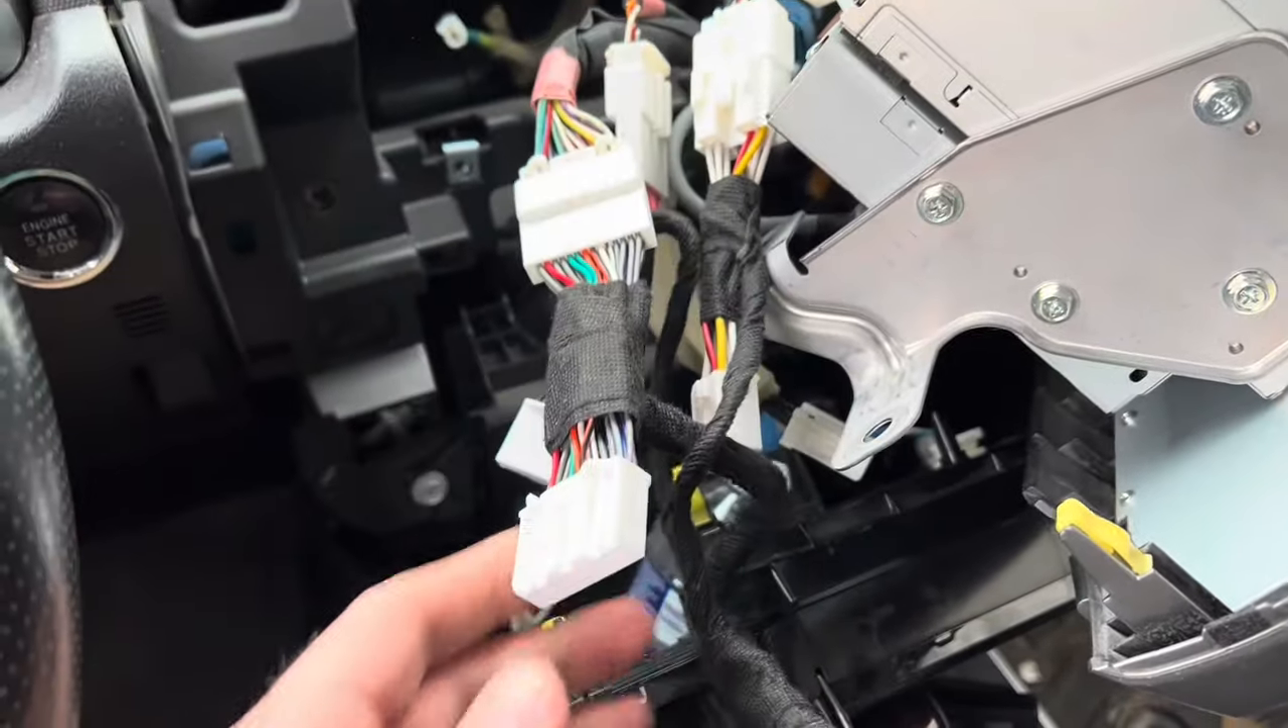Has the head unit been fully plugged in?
No.